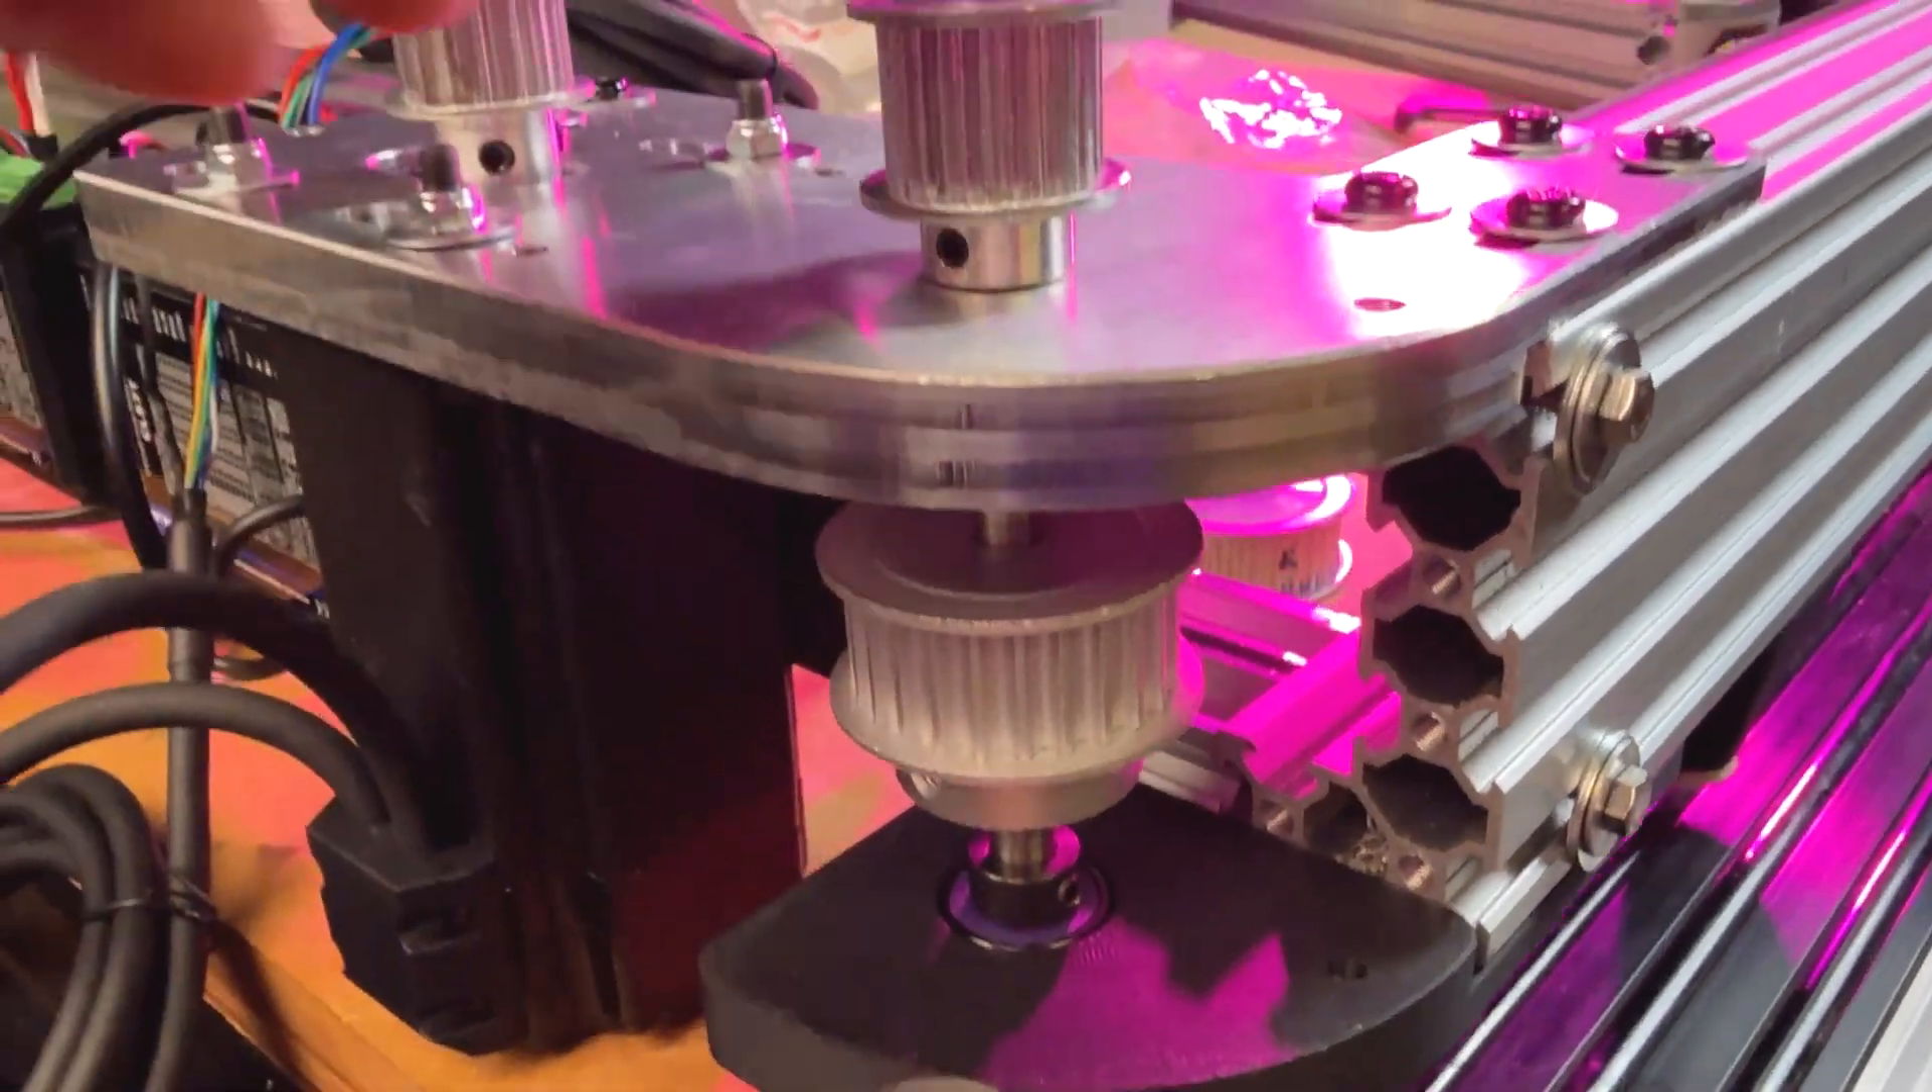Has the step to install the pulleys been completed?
Yes.